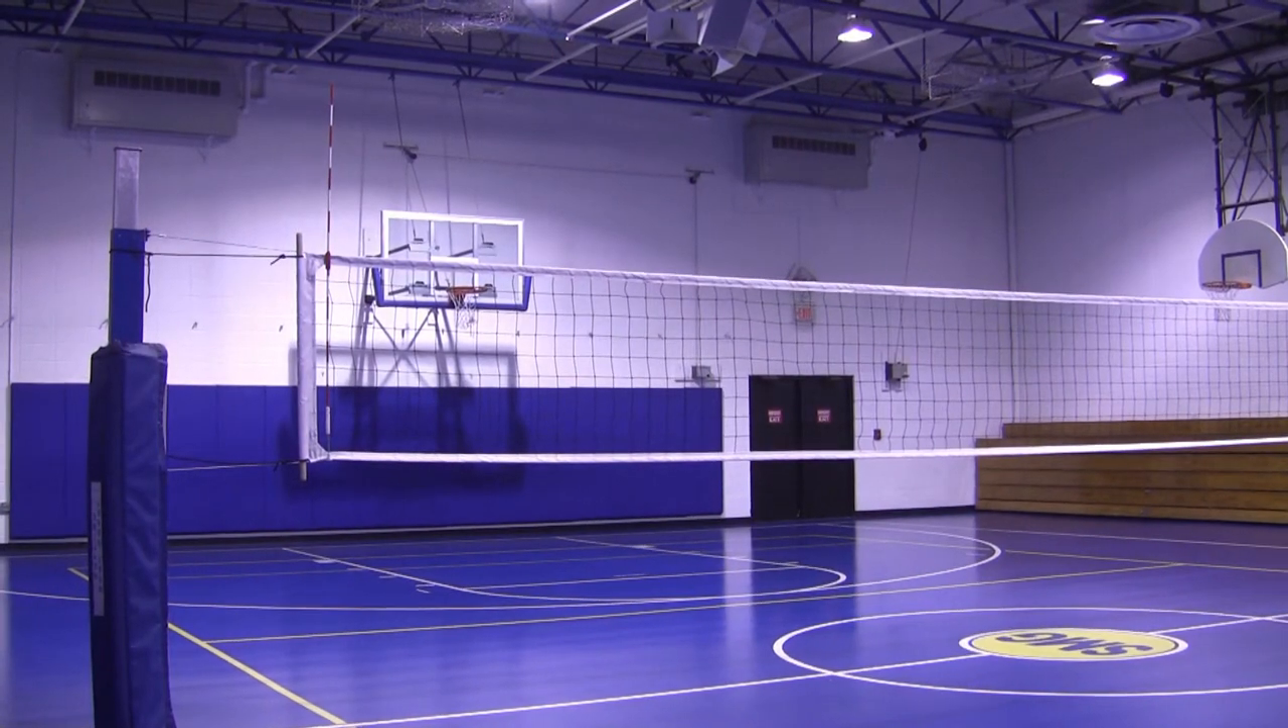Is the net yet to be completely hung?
No.